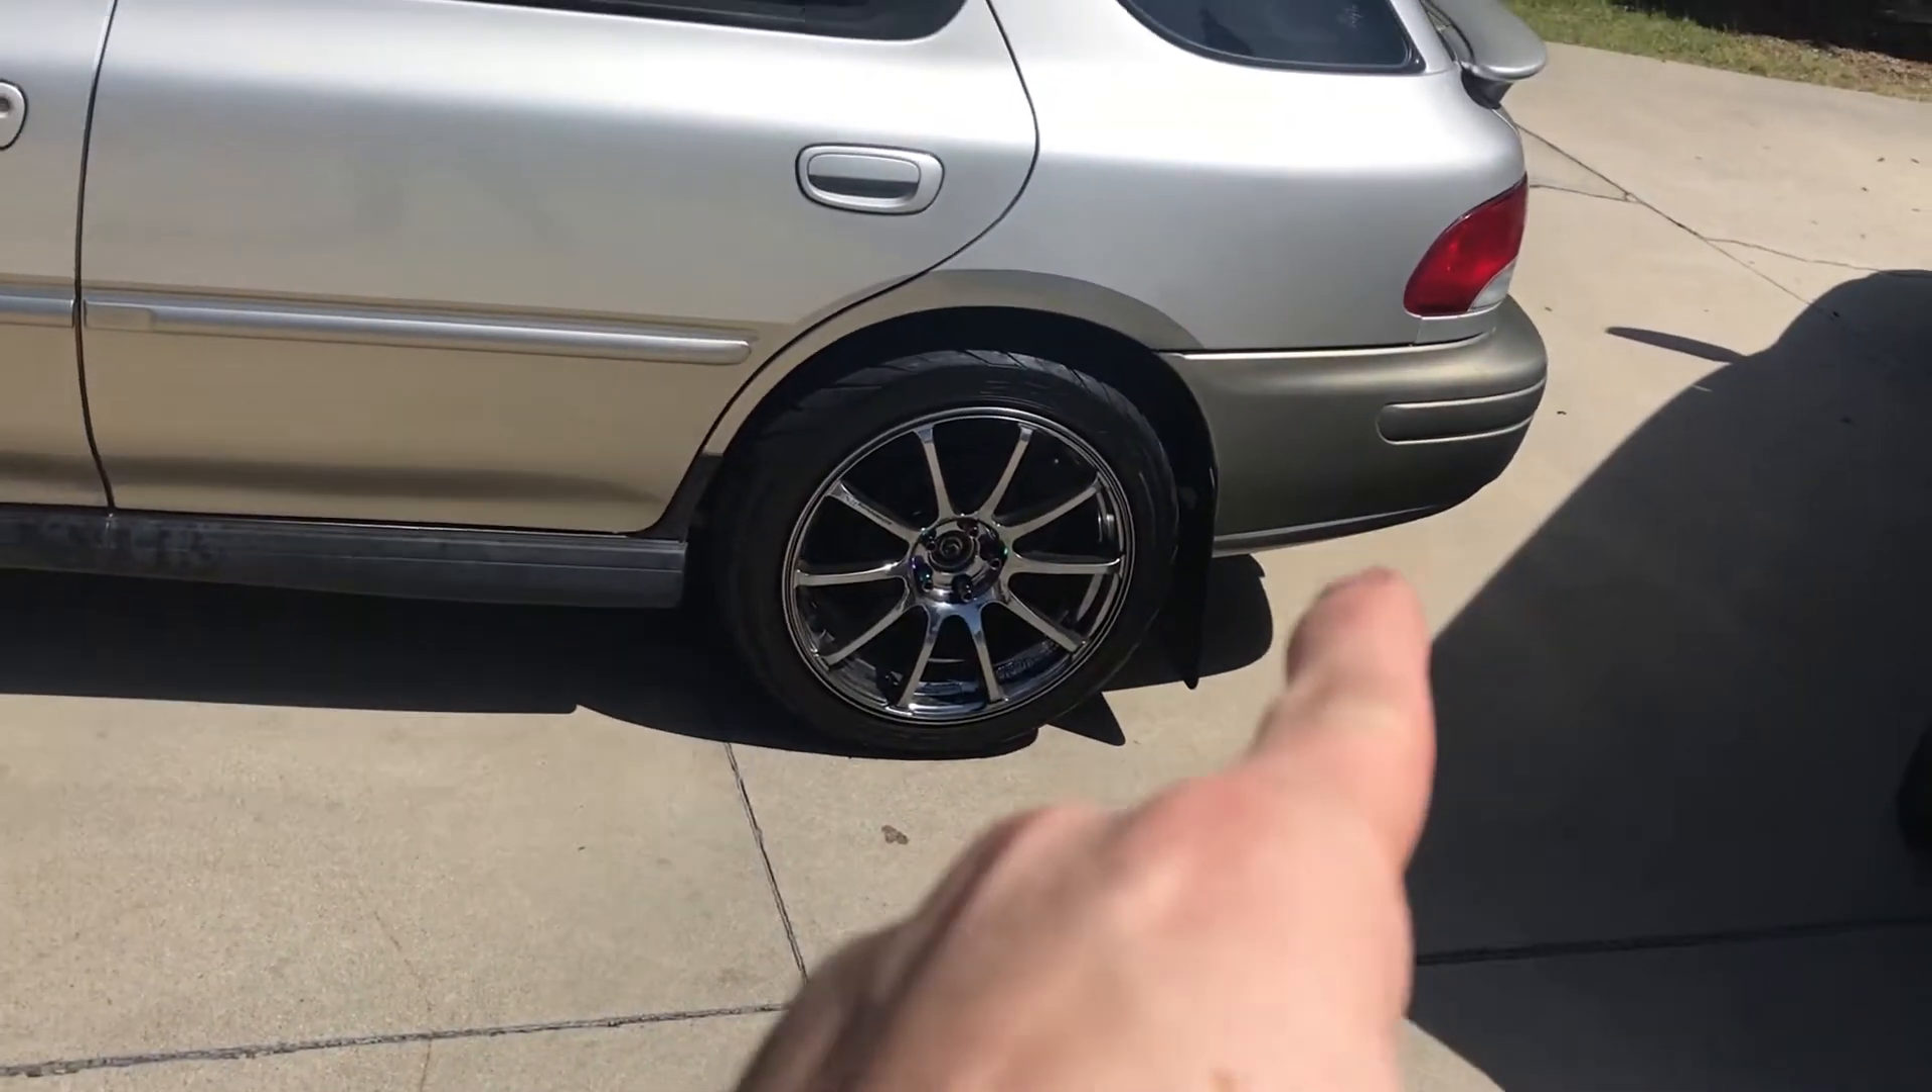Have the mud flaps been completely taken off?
No.